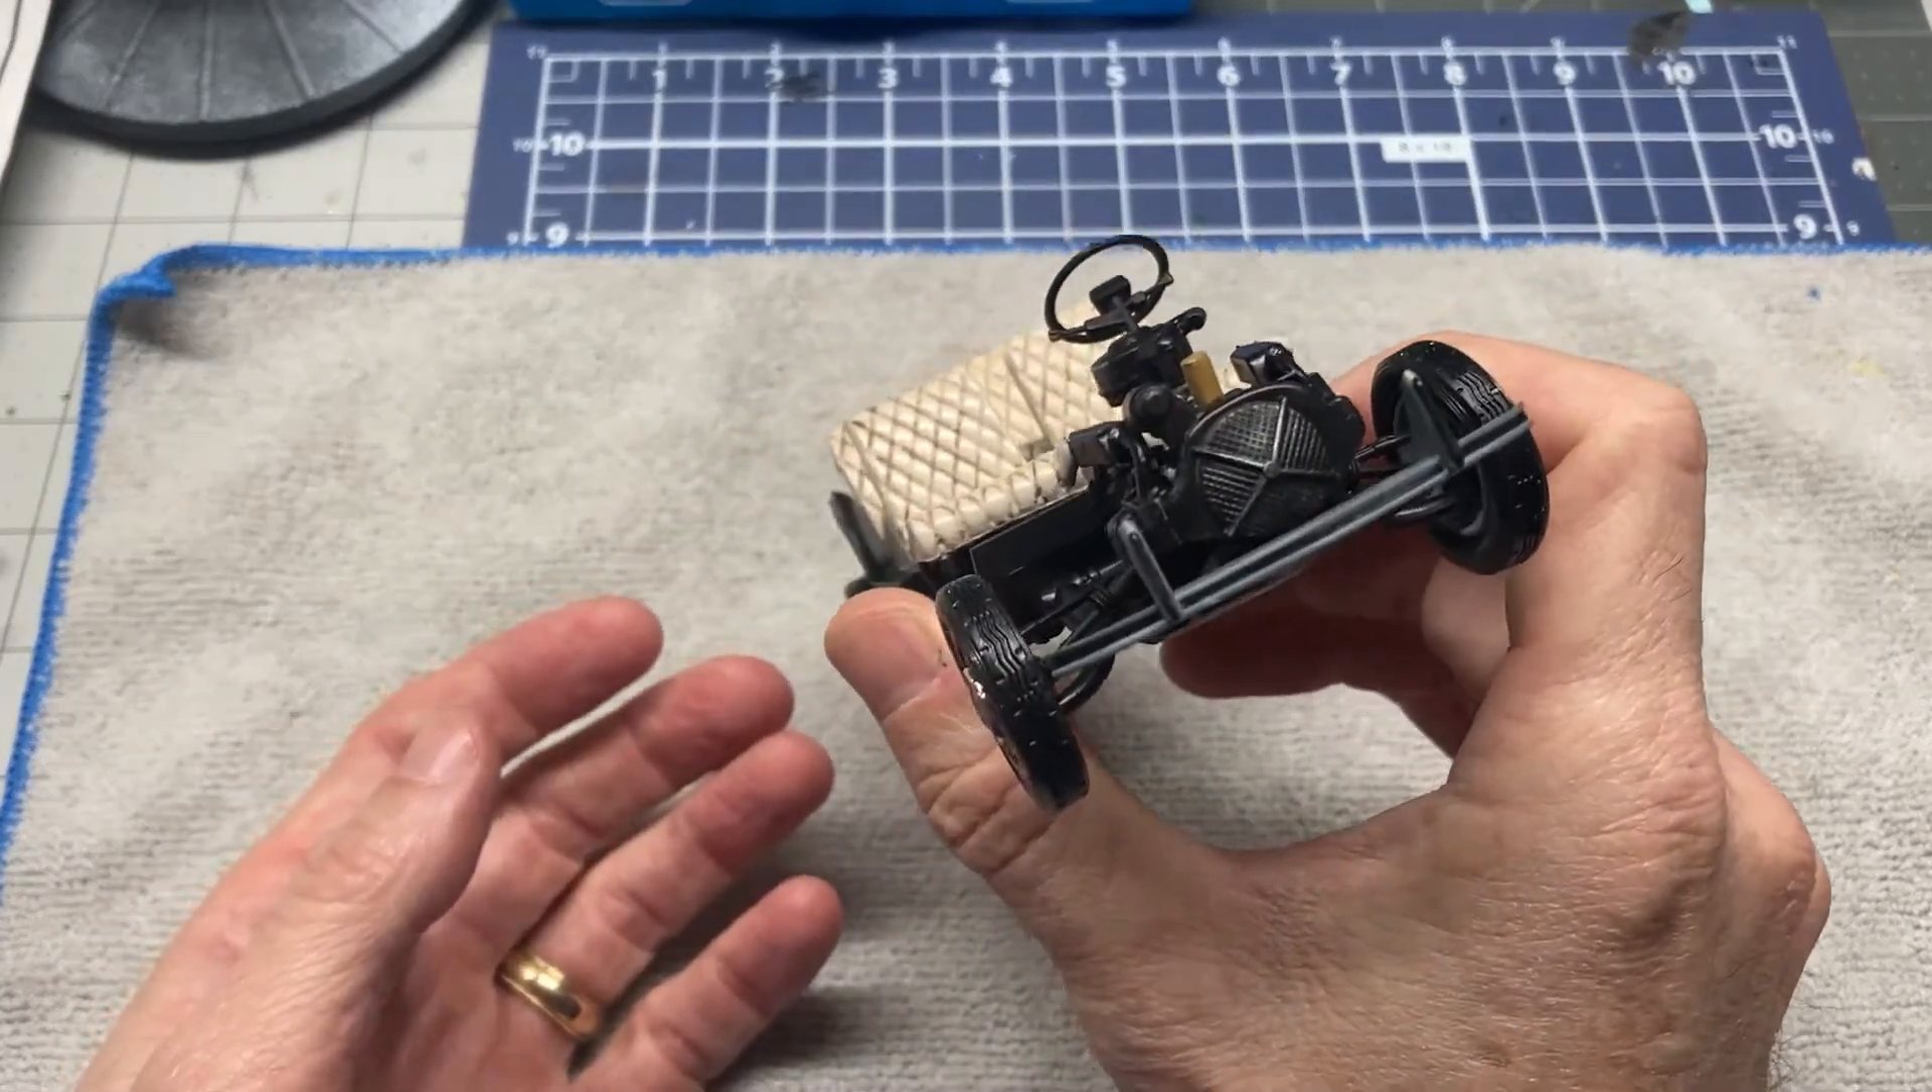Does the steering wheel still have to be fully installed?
No.